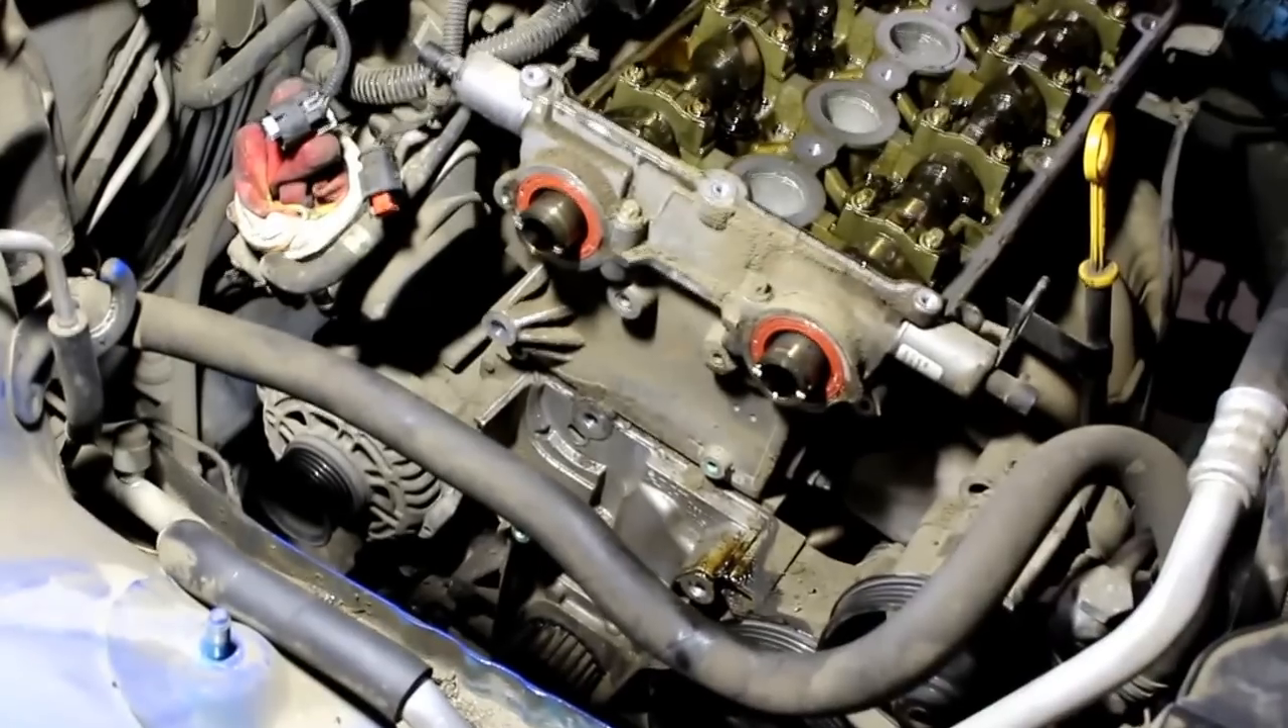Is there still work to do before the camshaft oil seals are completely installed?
No.